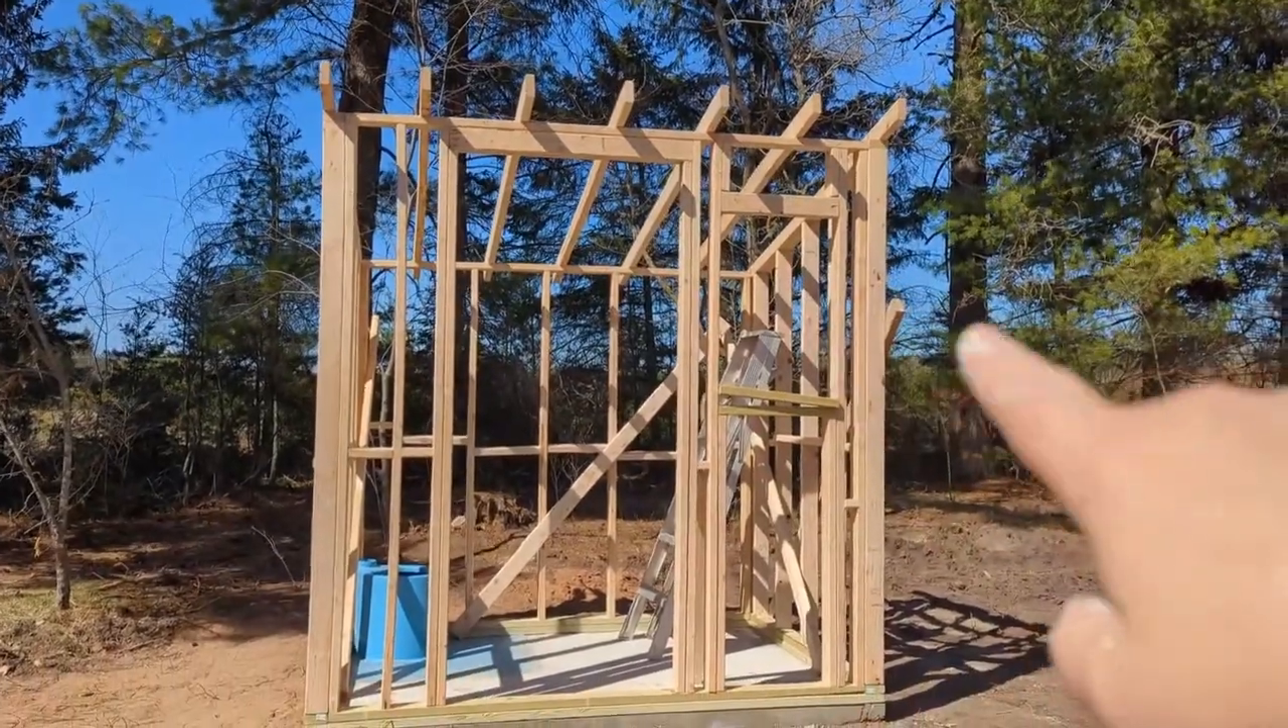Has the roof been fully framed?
Yes.